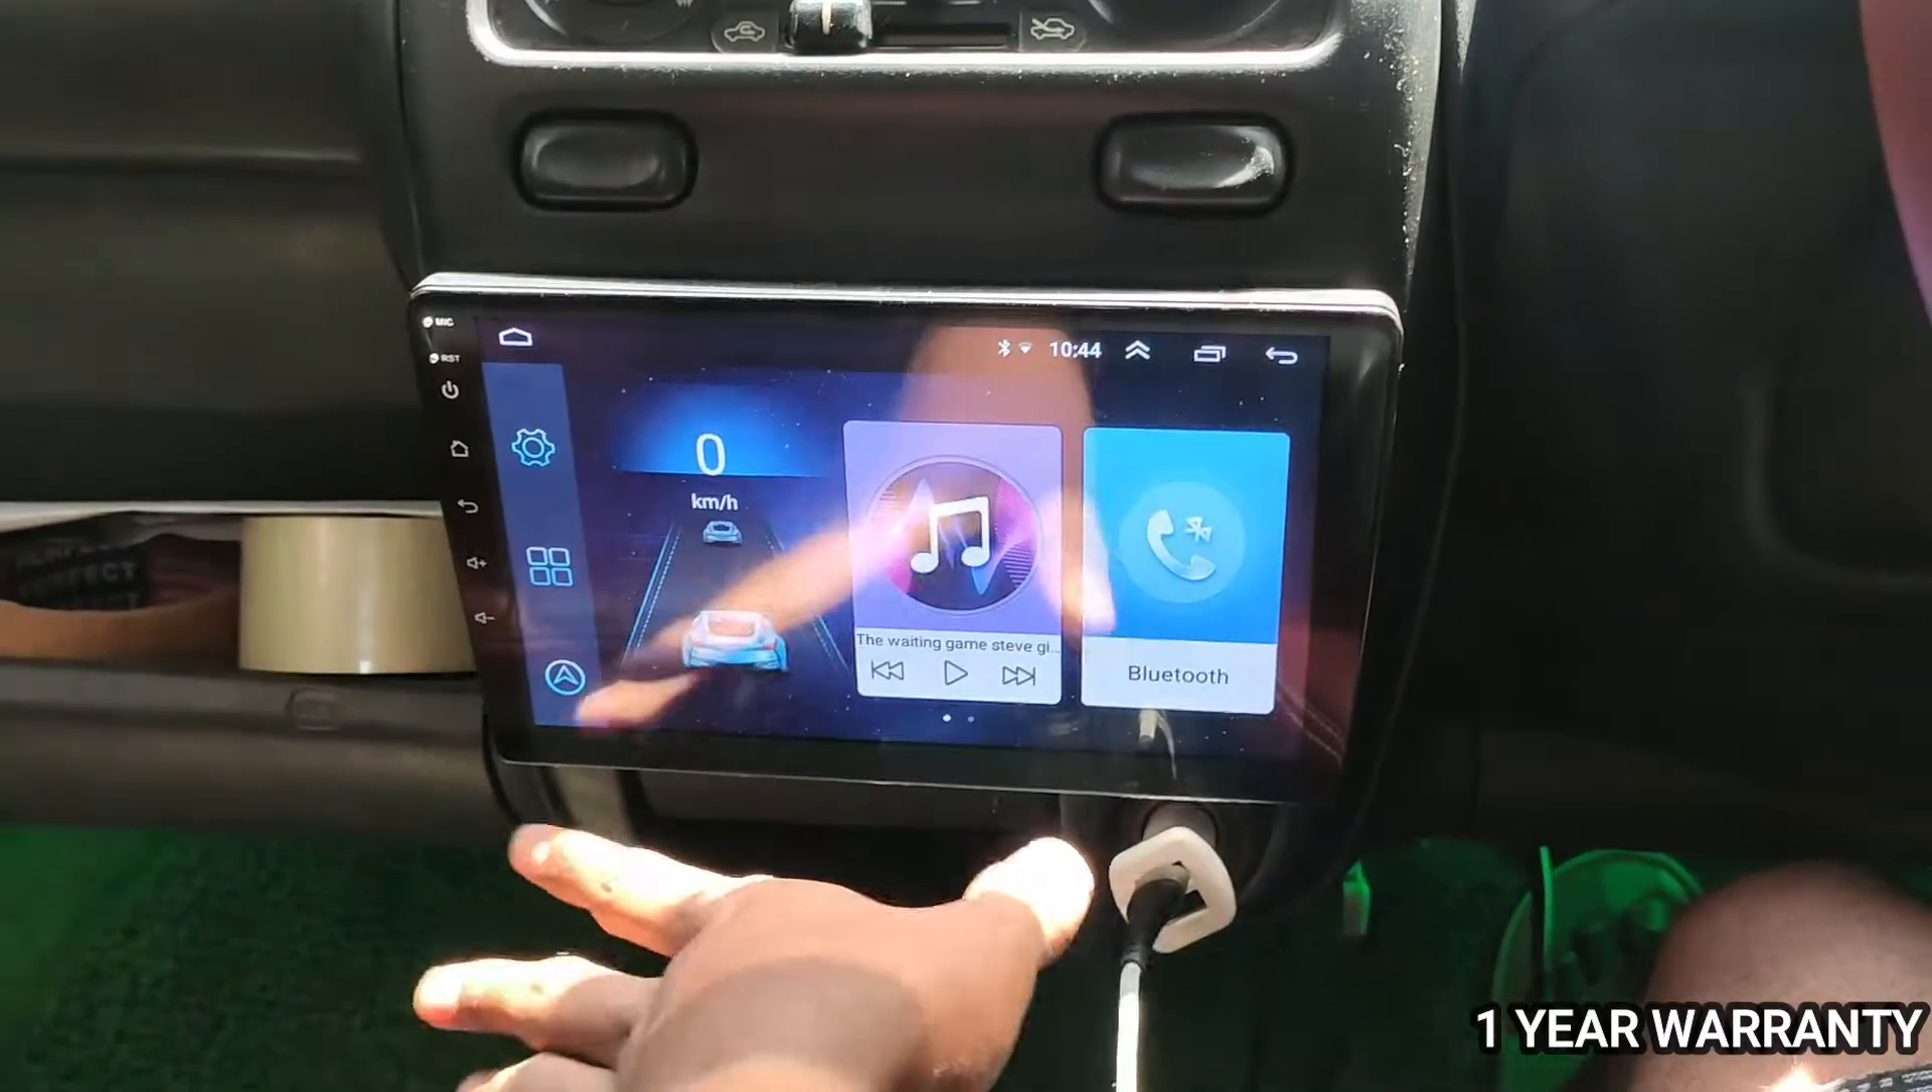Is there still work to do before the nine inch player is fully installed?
No.